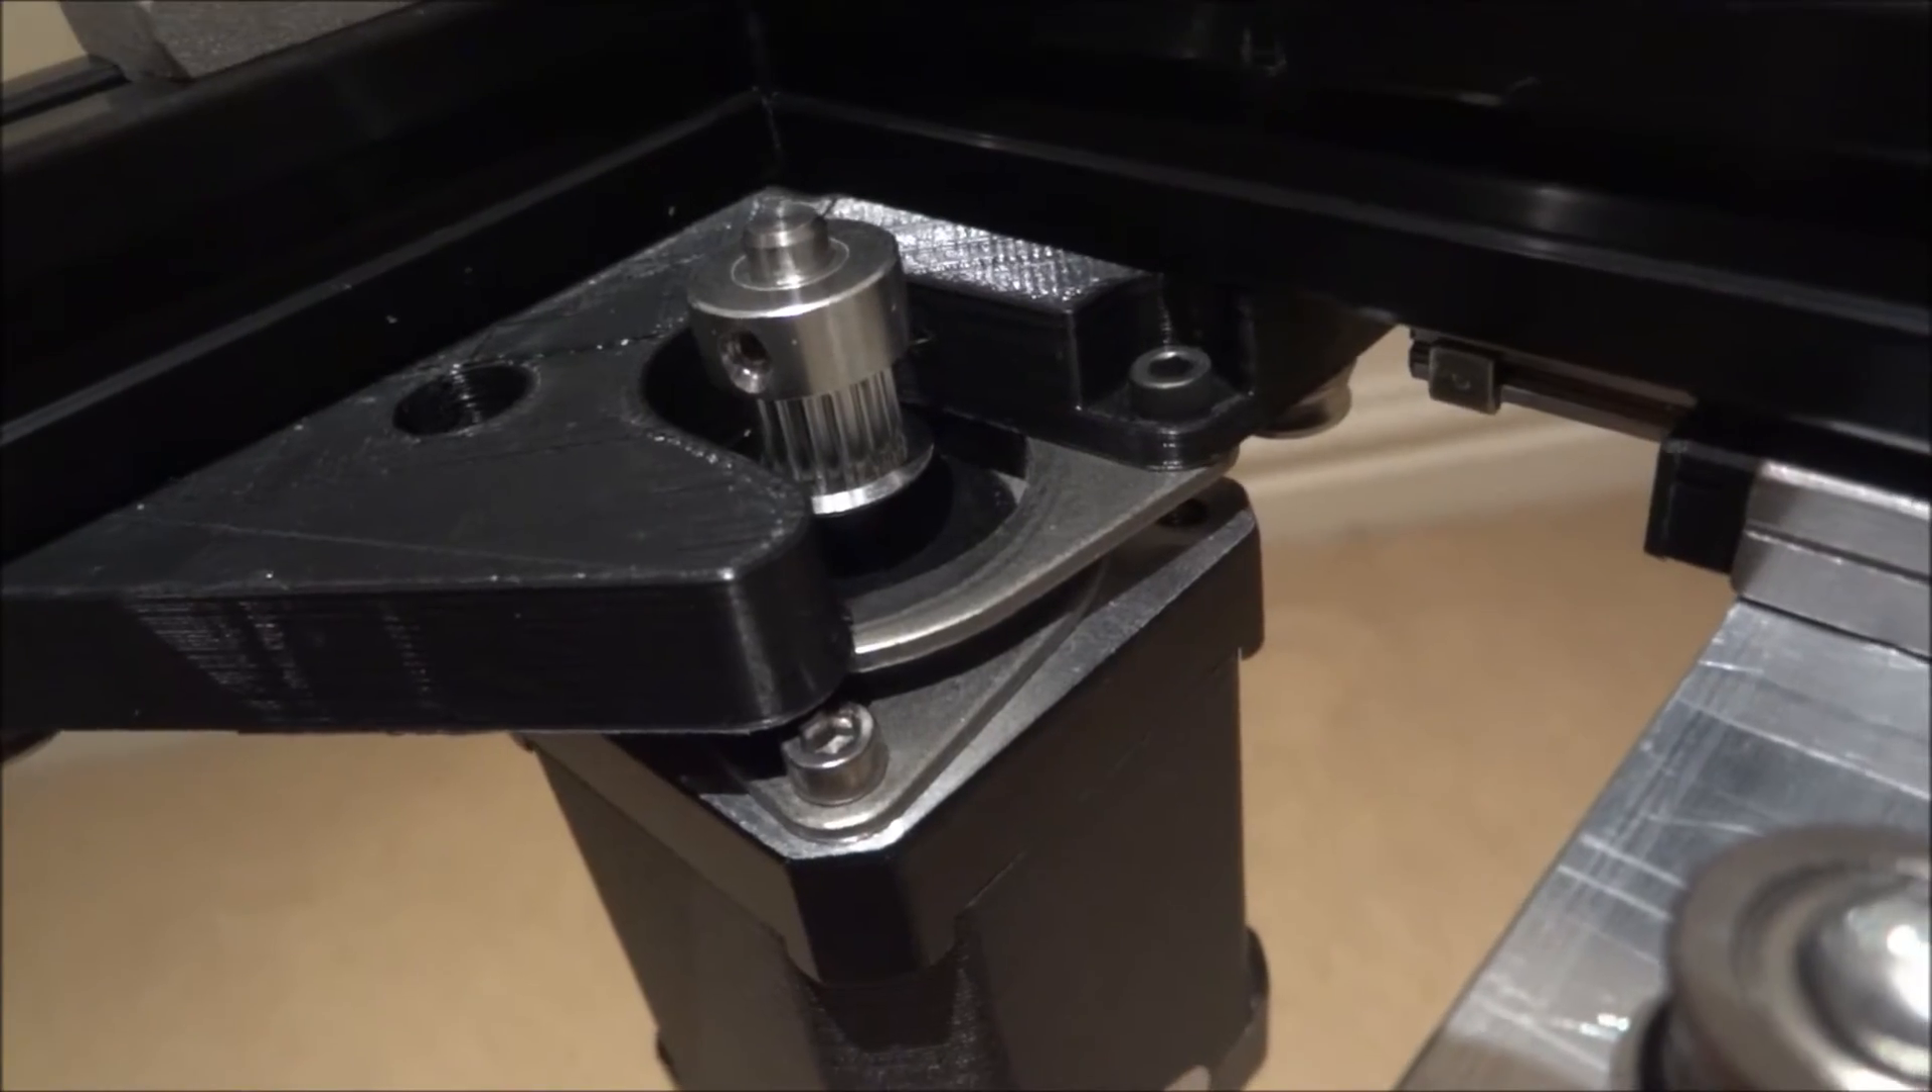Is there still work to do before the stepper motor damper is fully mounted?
No.